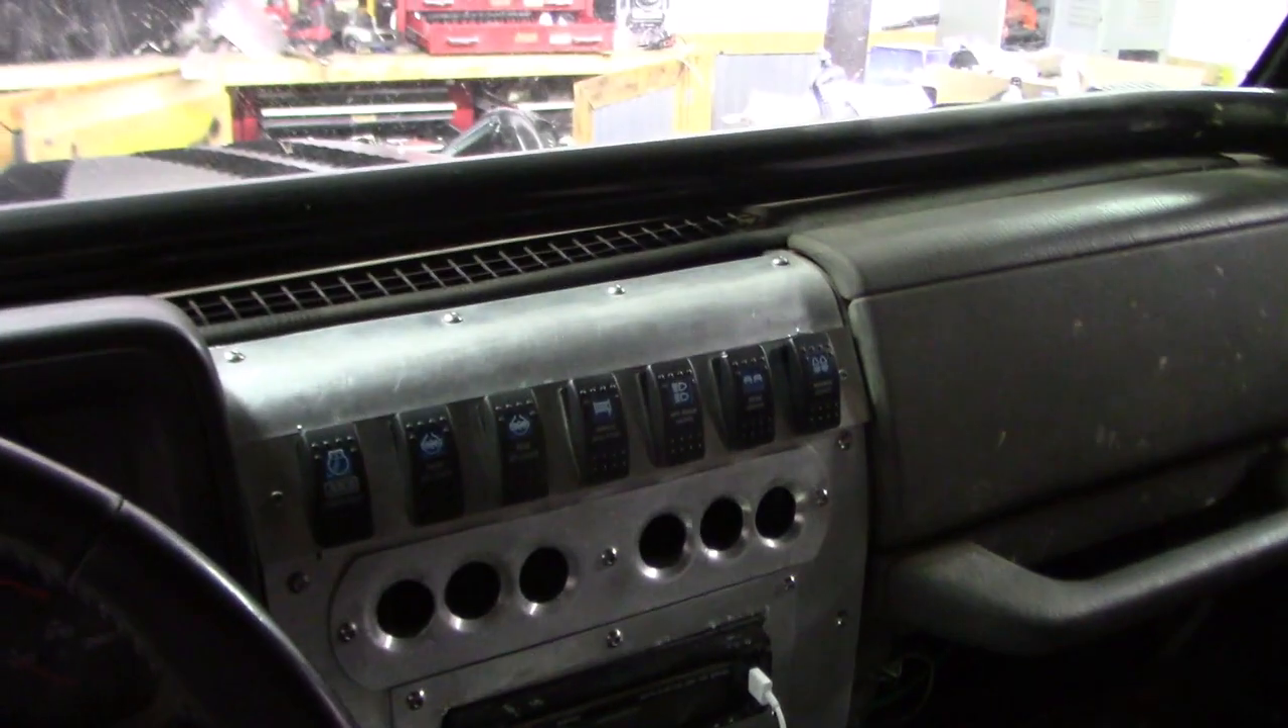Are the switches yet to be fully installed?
No.